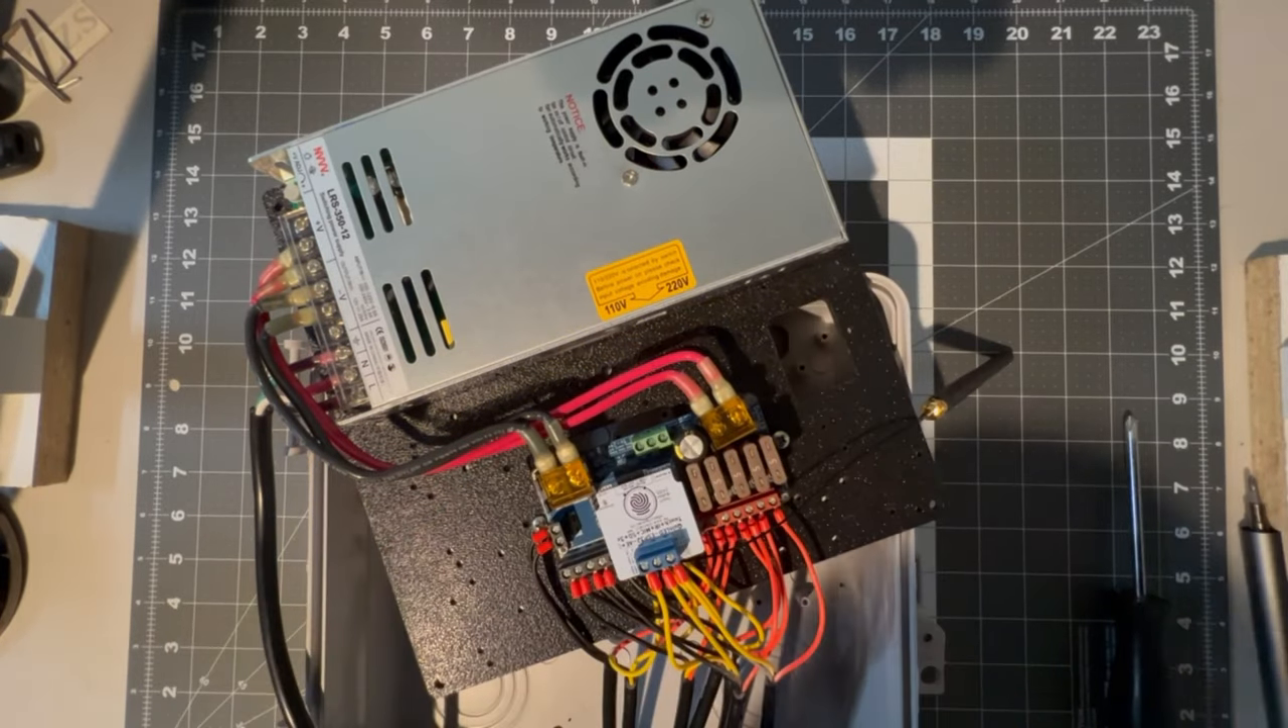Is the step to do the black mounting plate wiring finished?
Yes.